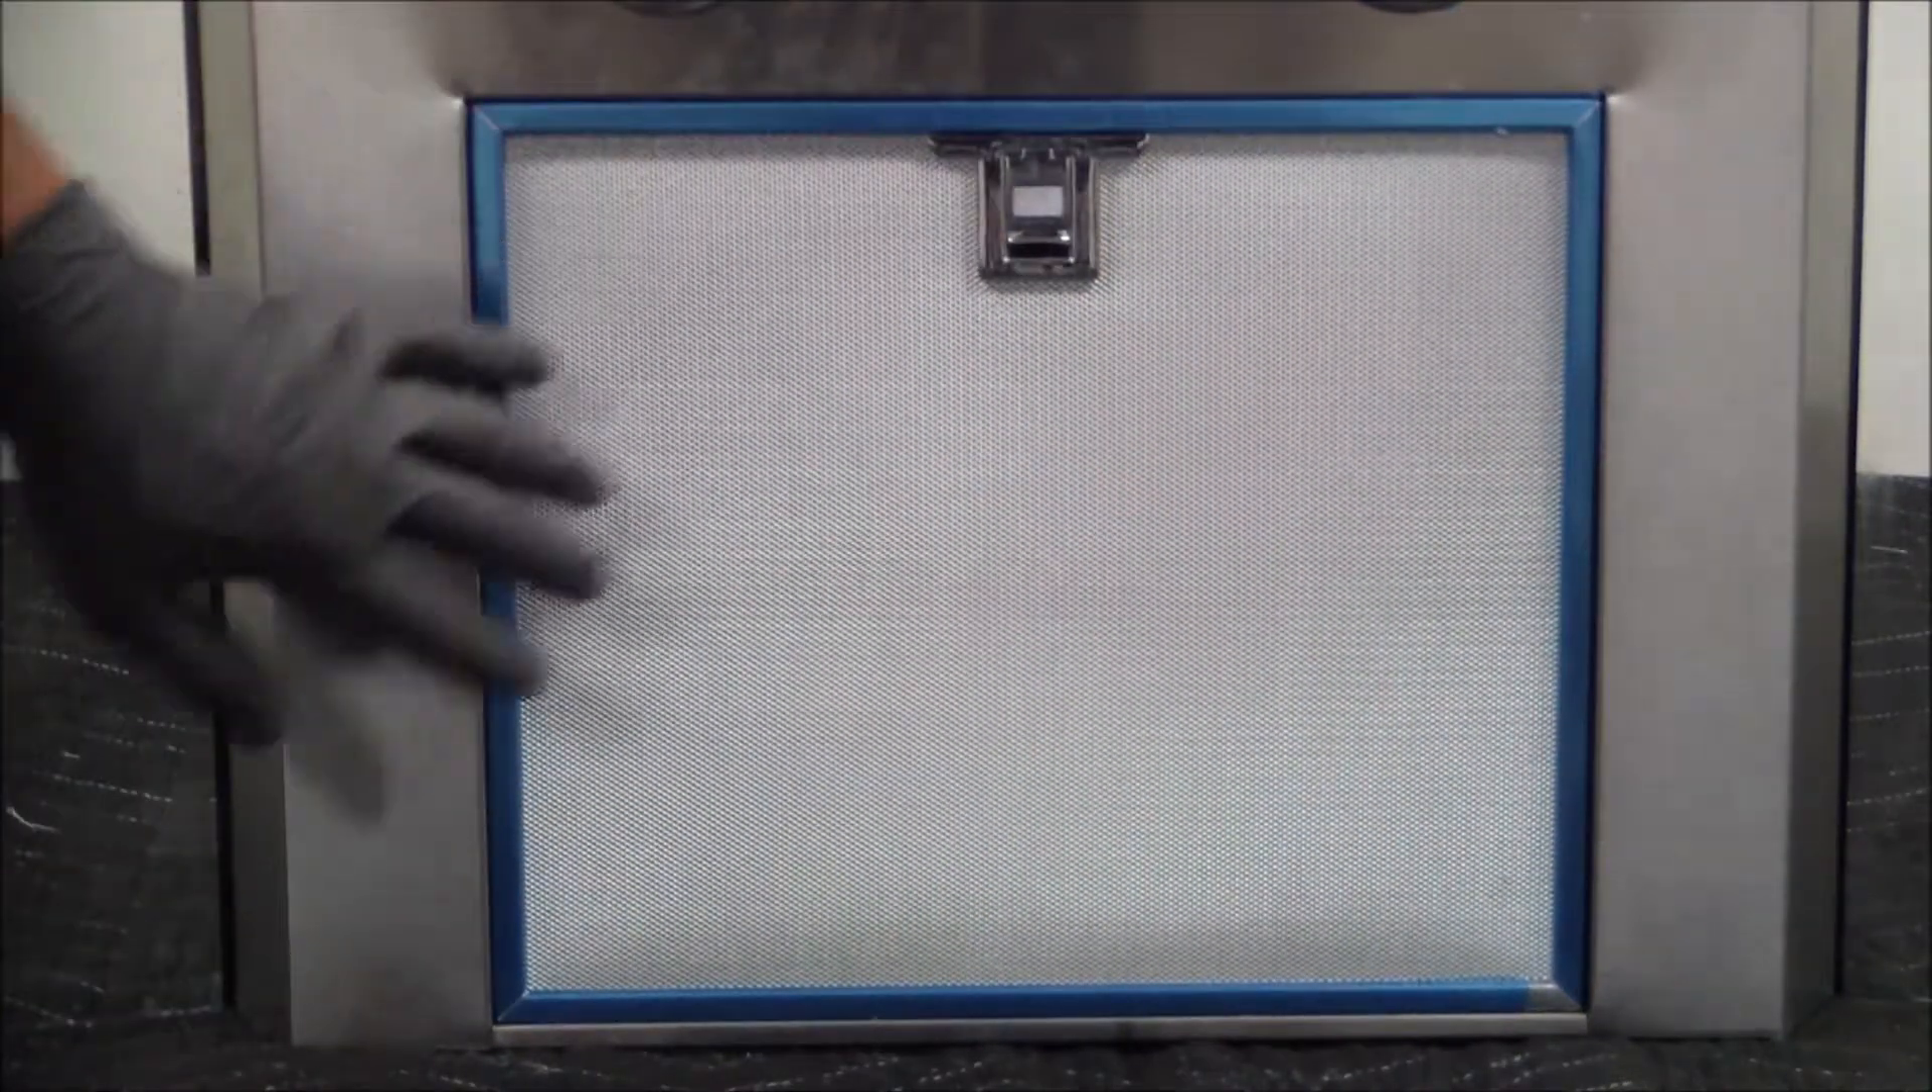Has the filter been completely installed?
Yes.